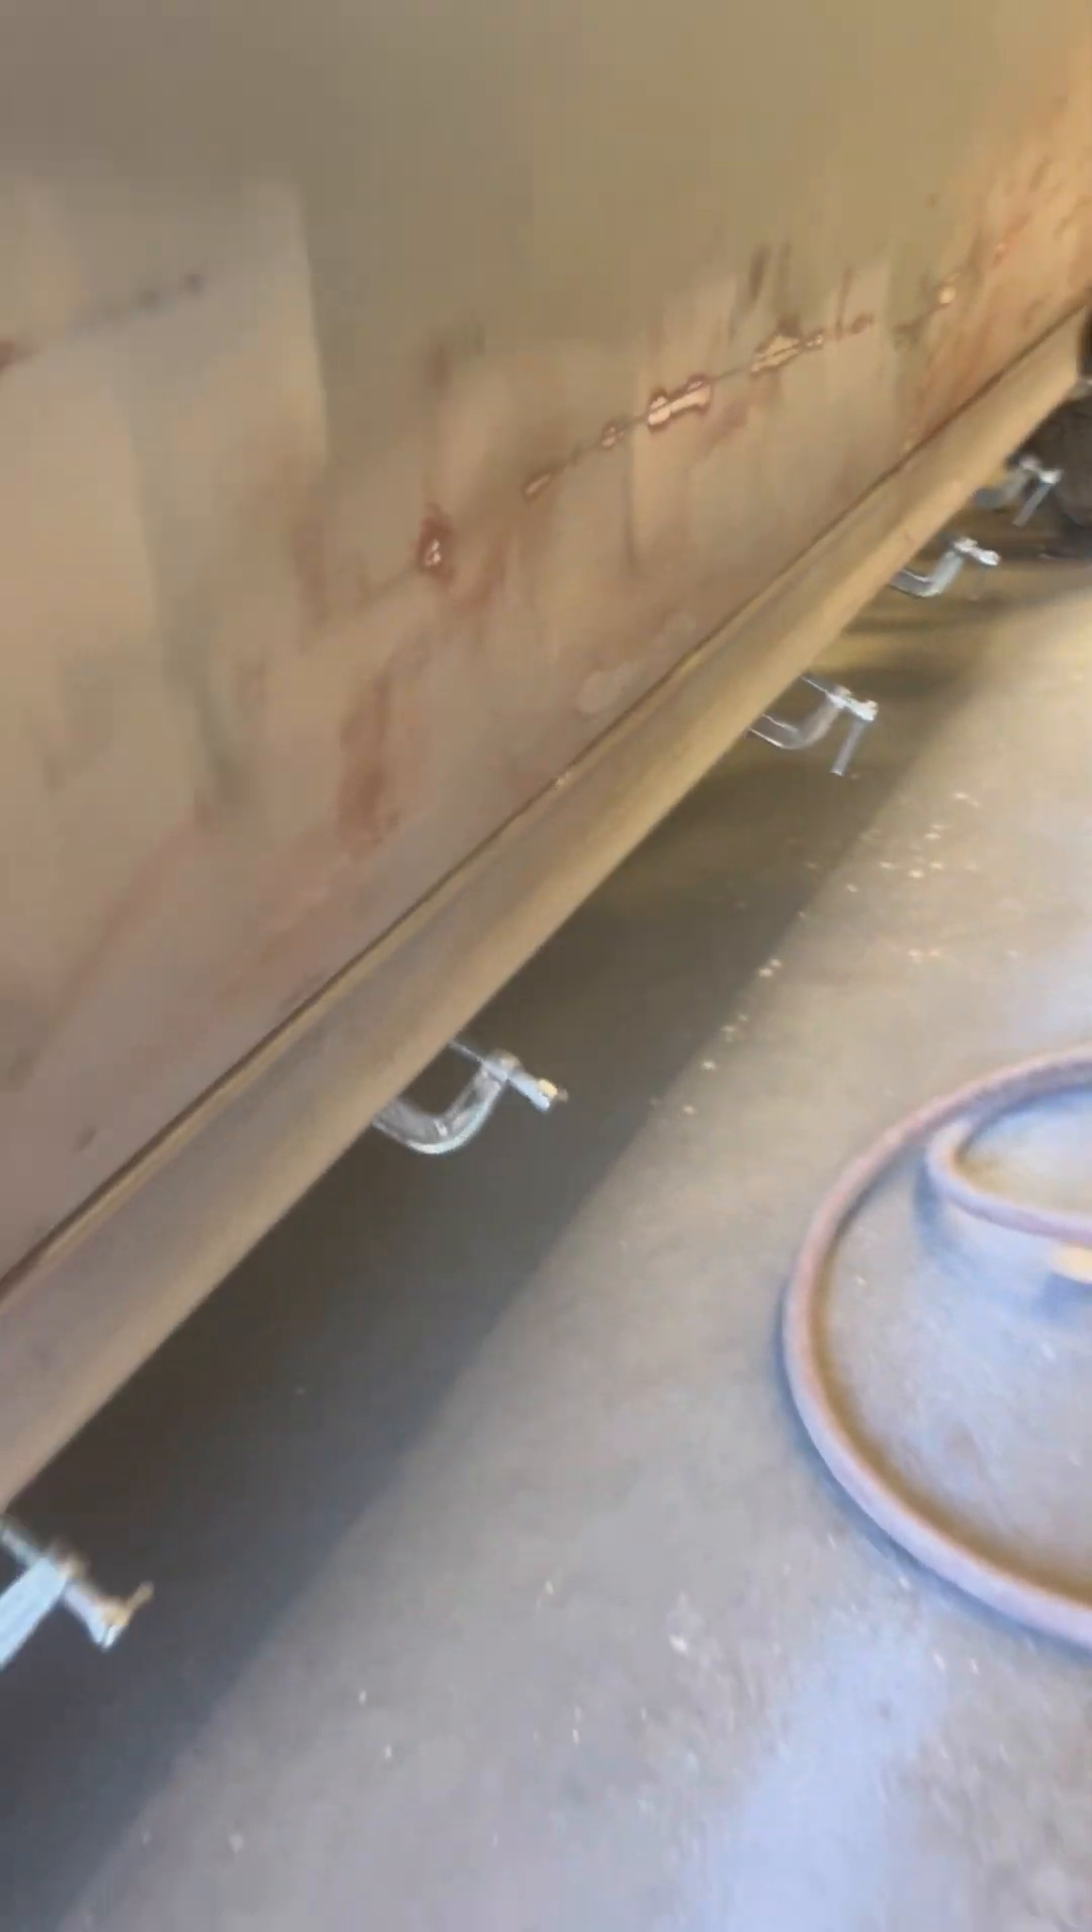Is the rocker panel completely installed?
No.